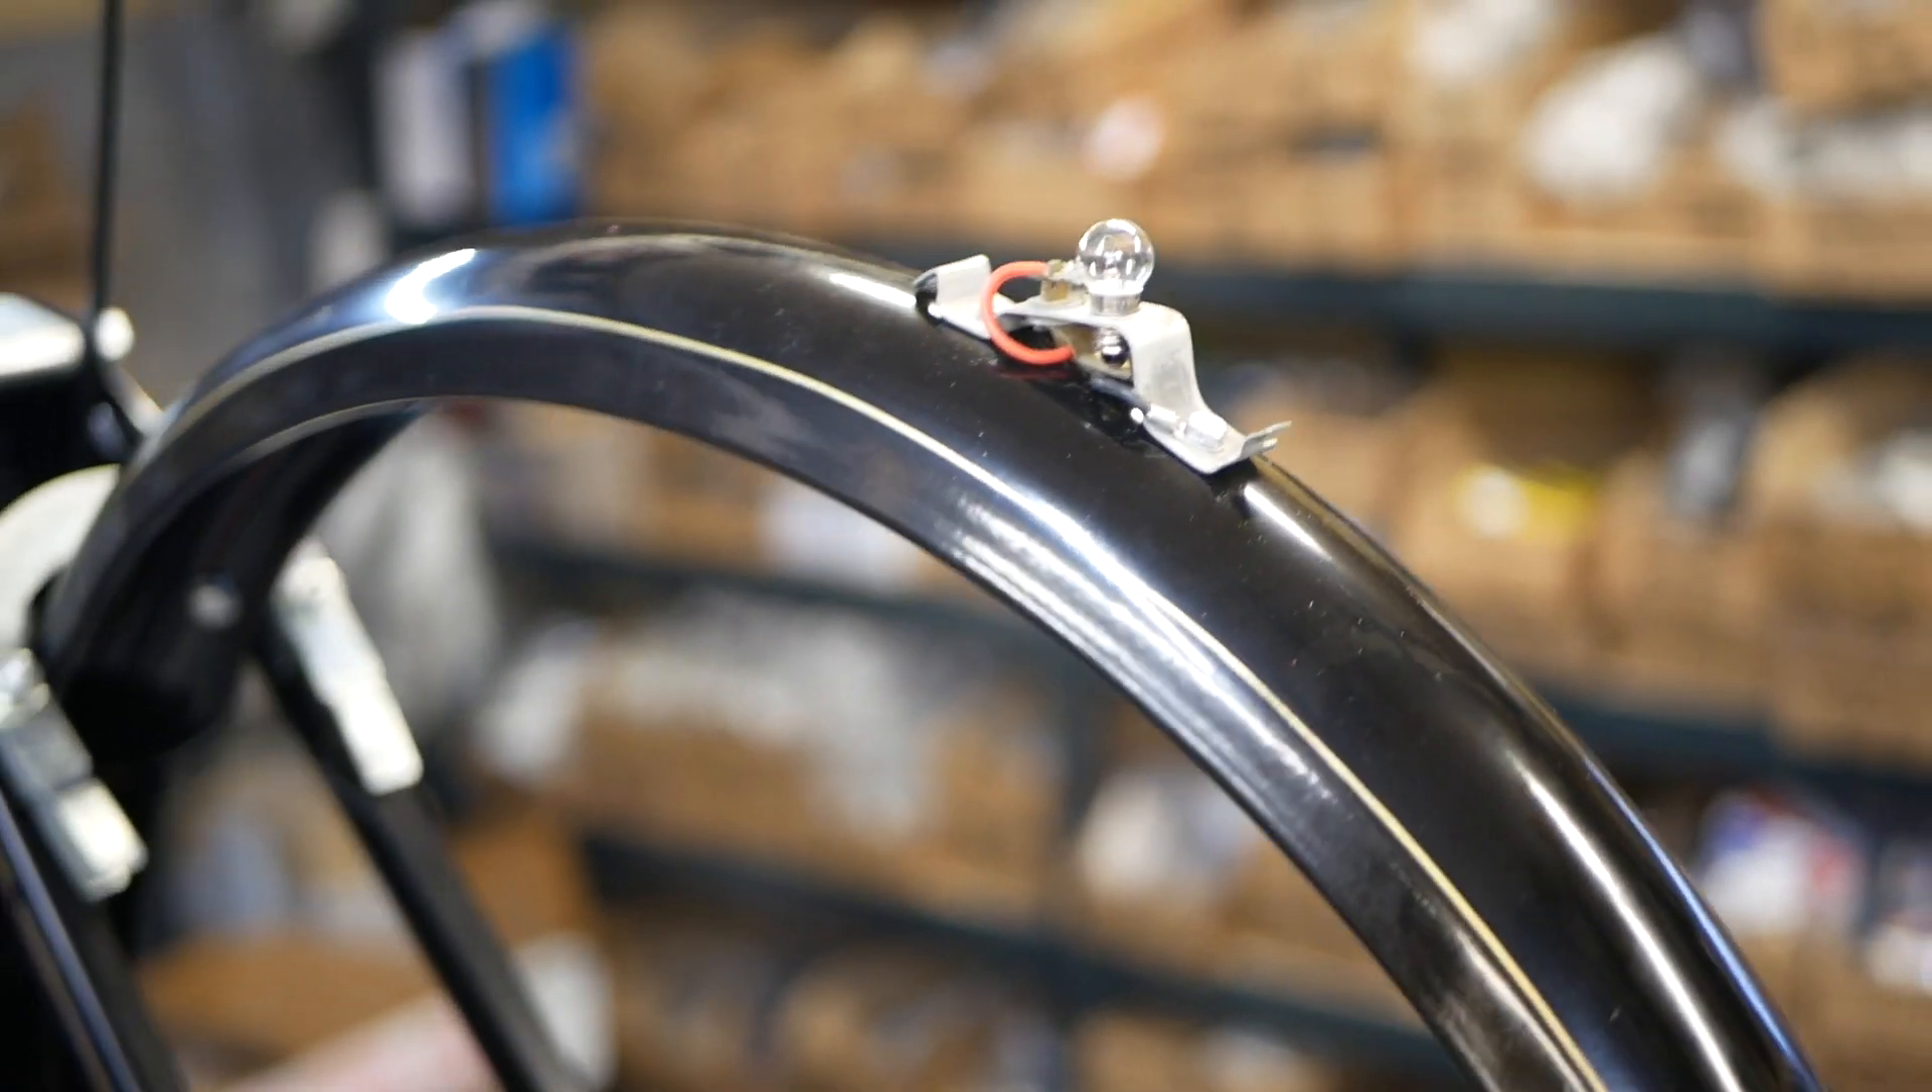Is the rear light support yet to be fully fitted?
No.